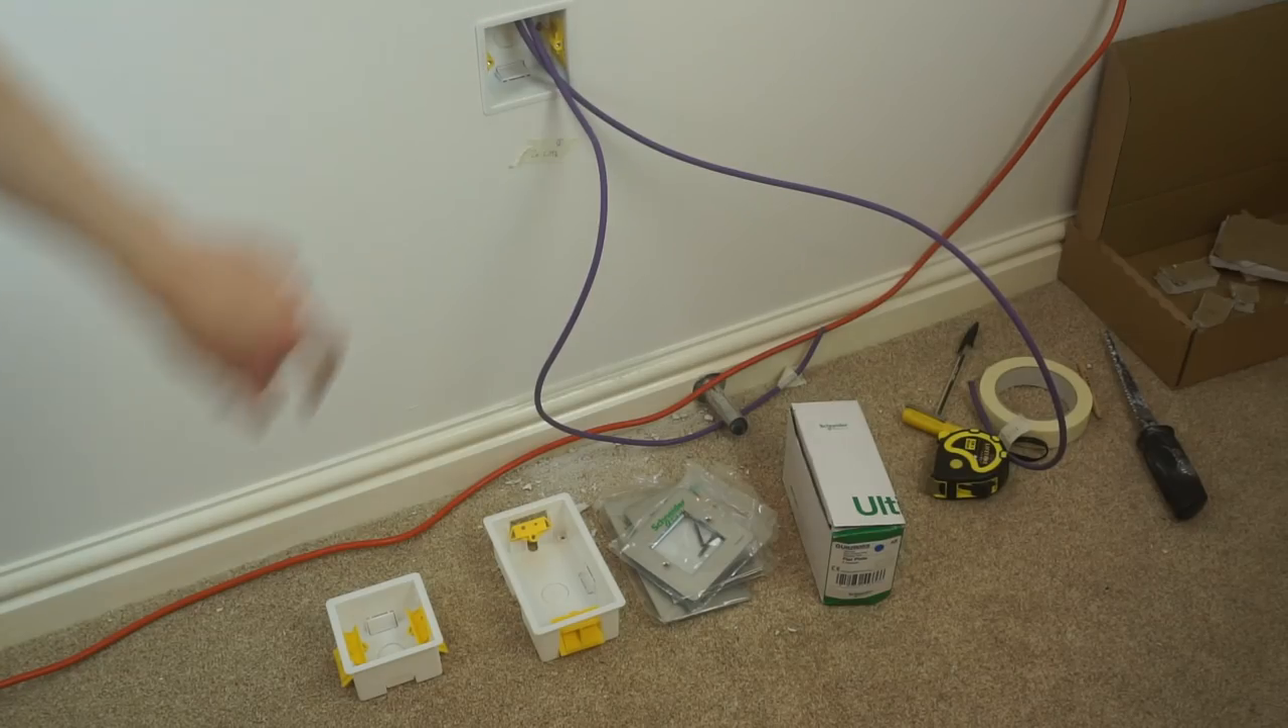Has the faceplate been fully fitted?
No.